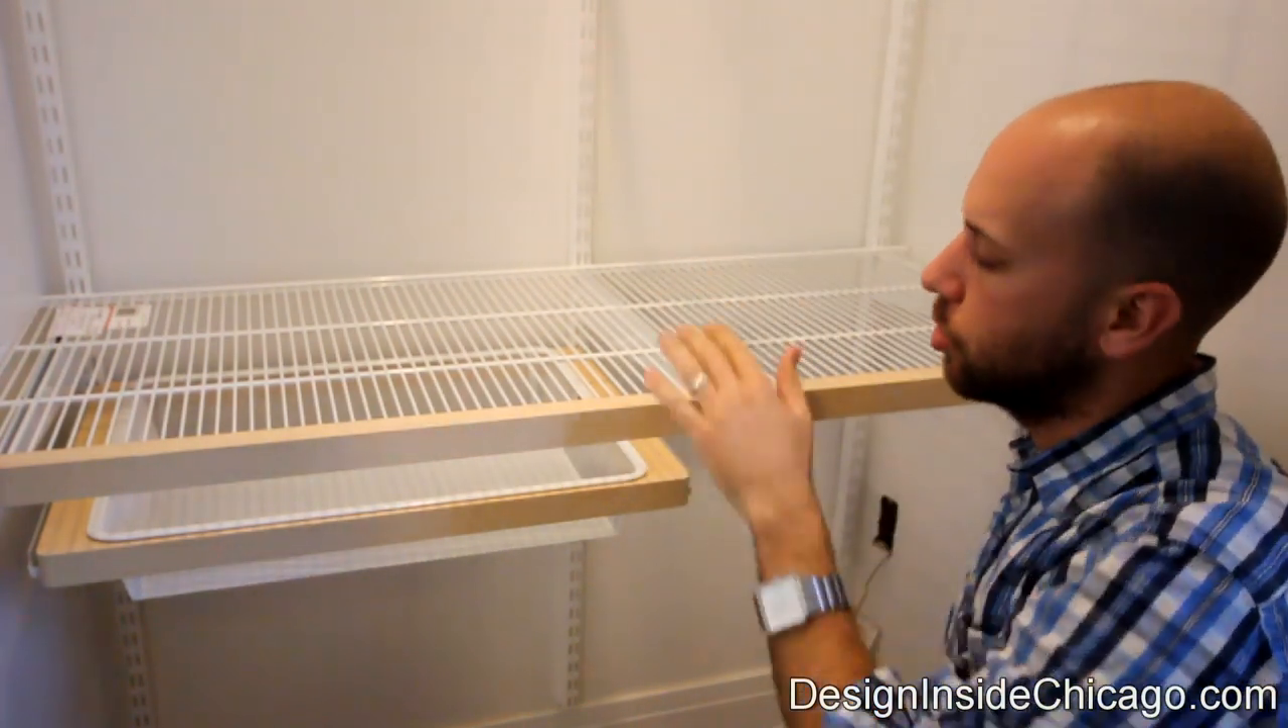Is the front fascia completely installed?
Yes.